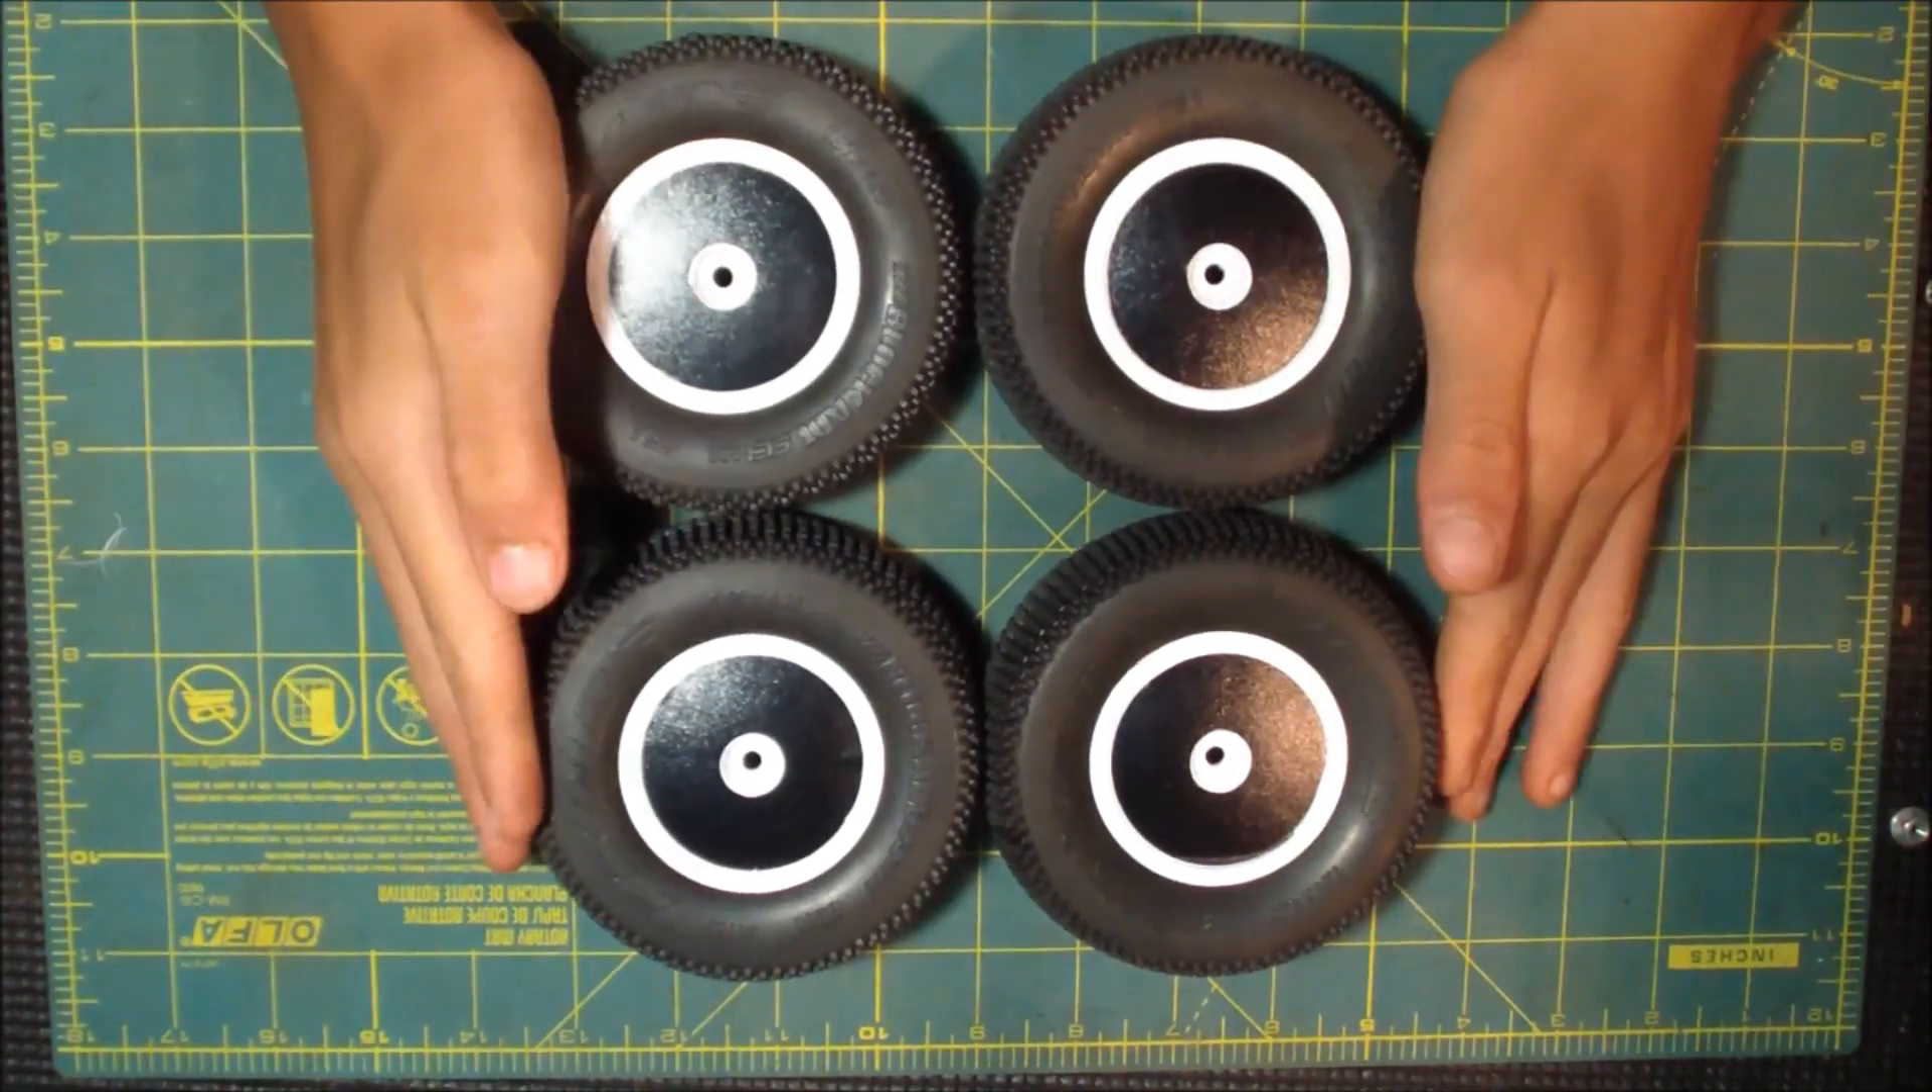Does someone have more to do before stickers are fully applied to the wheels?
No.